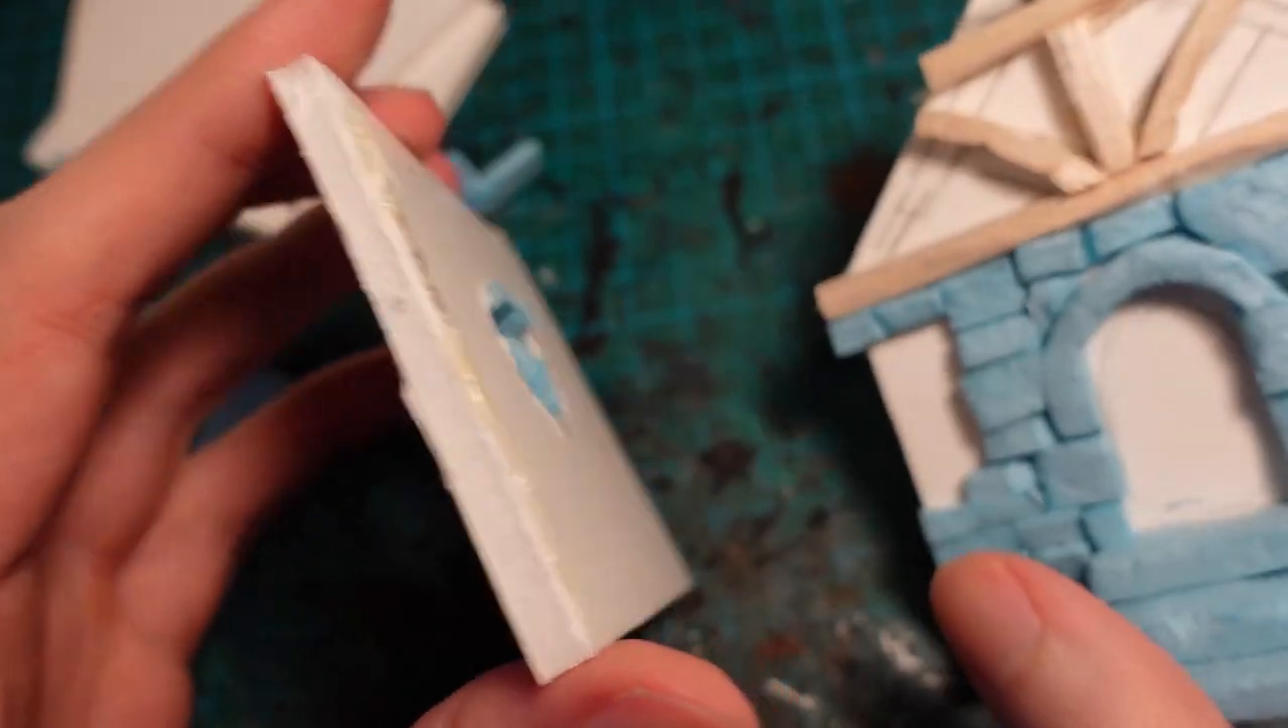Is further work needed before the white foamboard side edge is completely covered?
Yes.